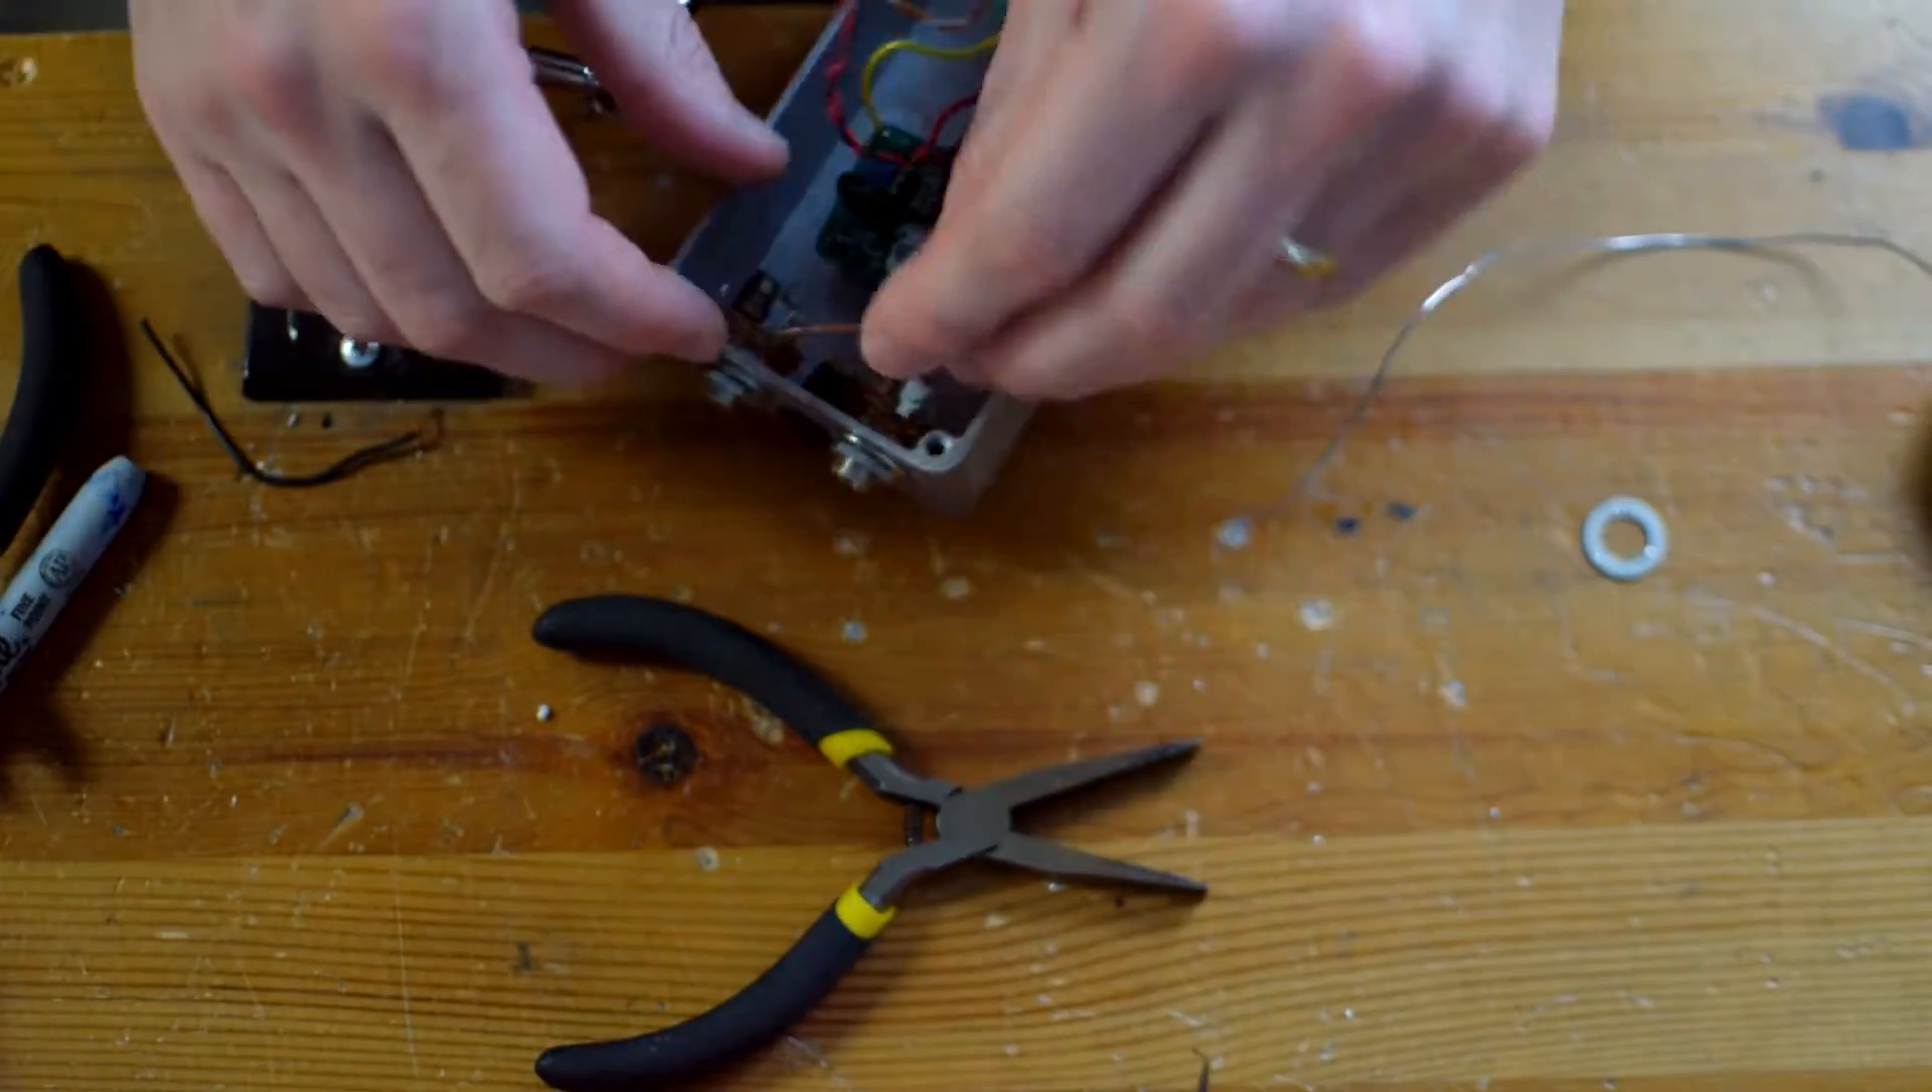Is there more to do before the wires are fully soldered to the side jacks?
Yes.